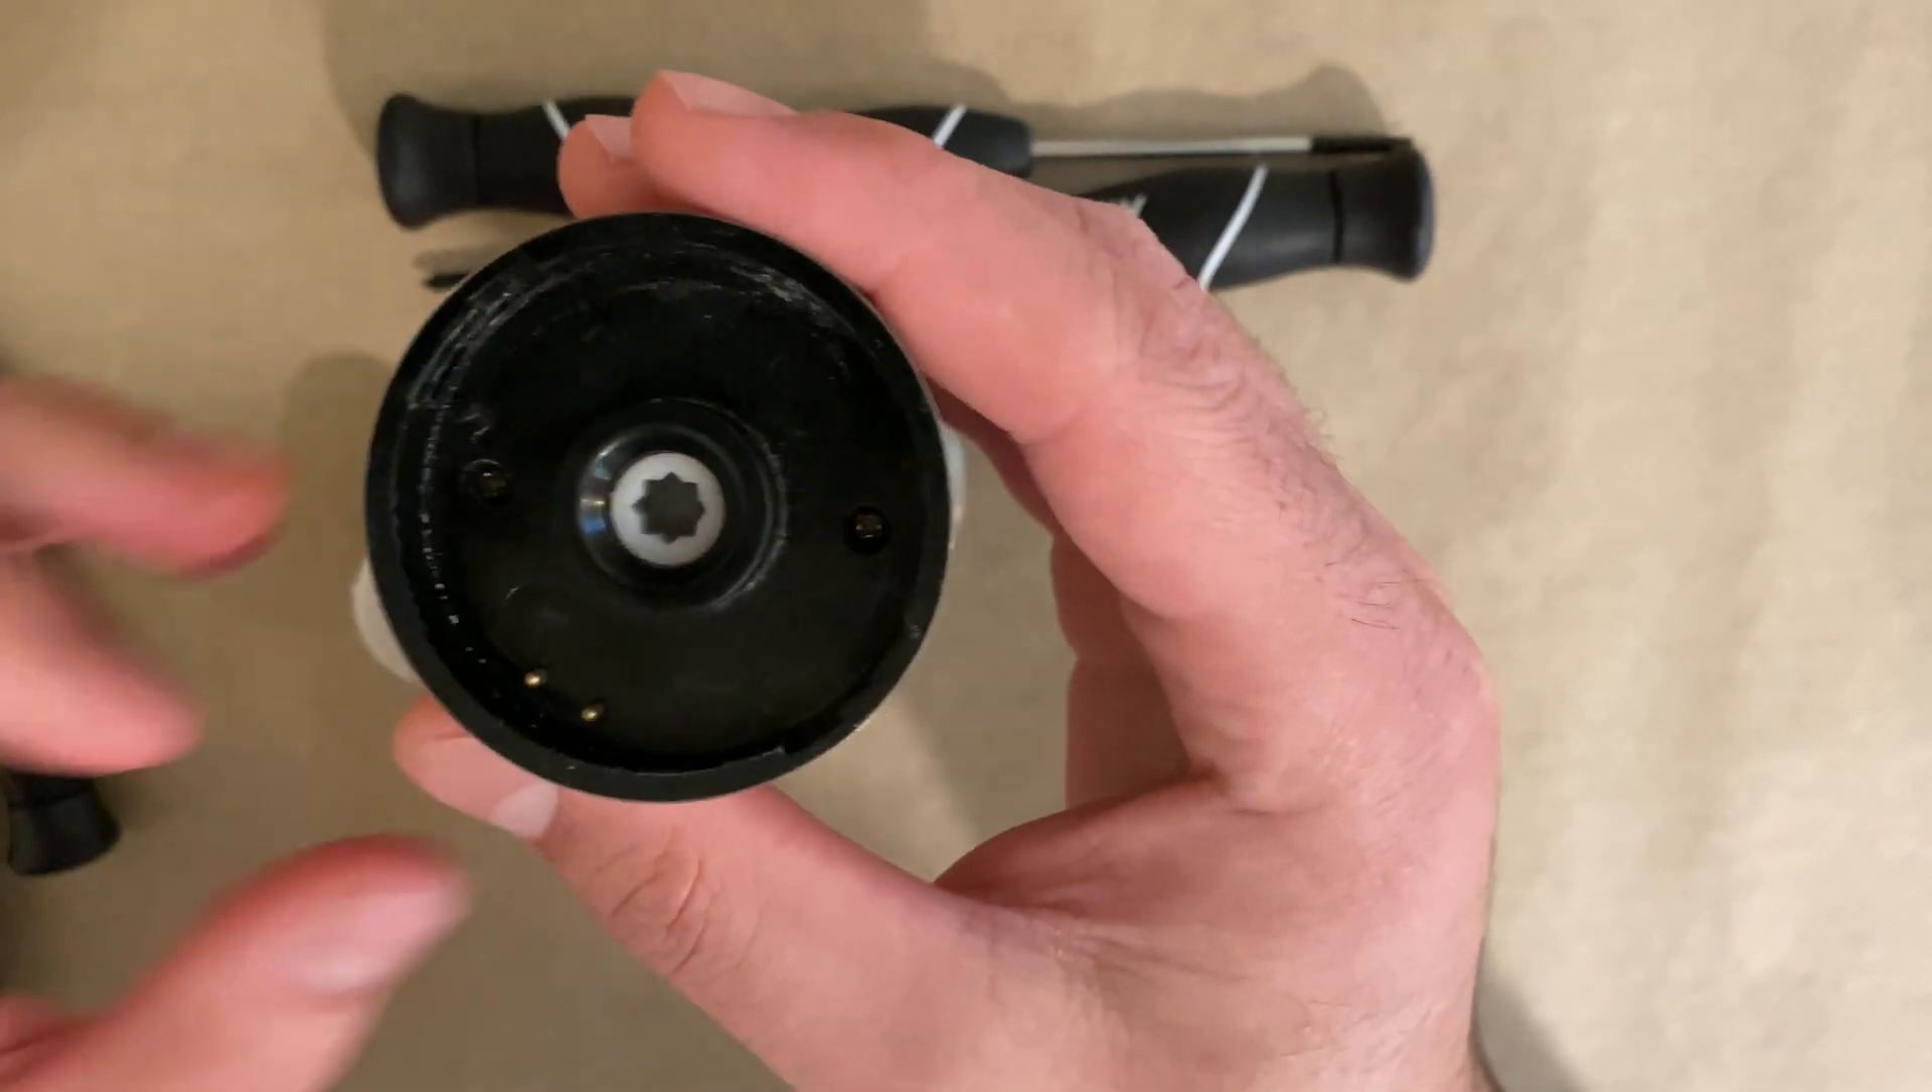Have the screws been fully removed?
No.